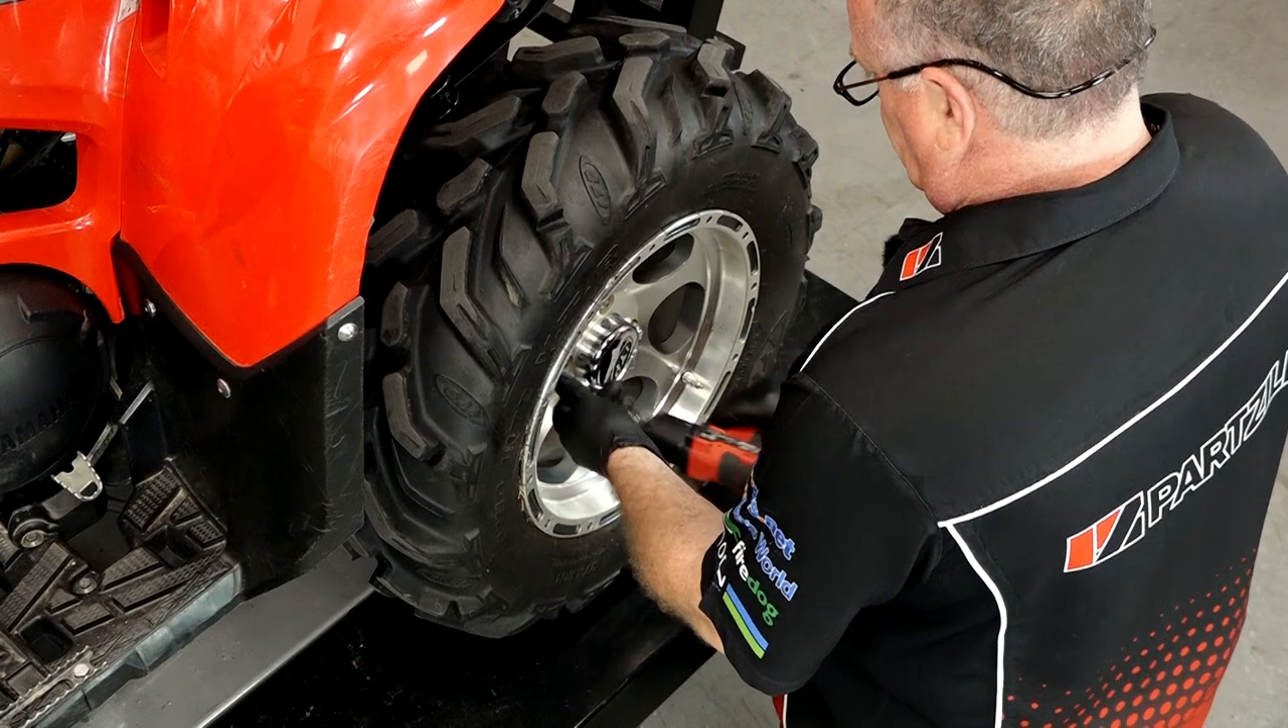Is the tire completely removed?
No.